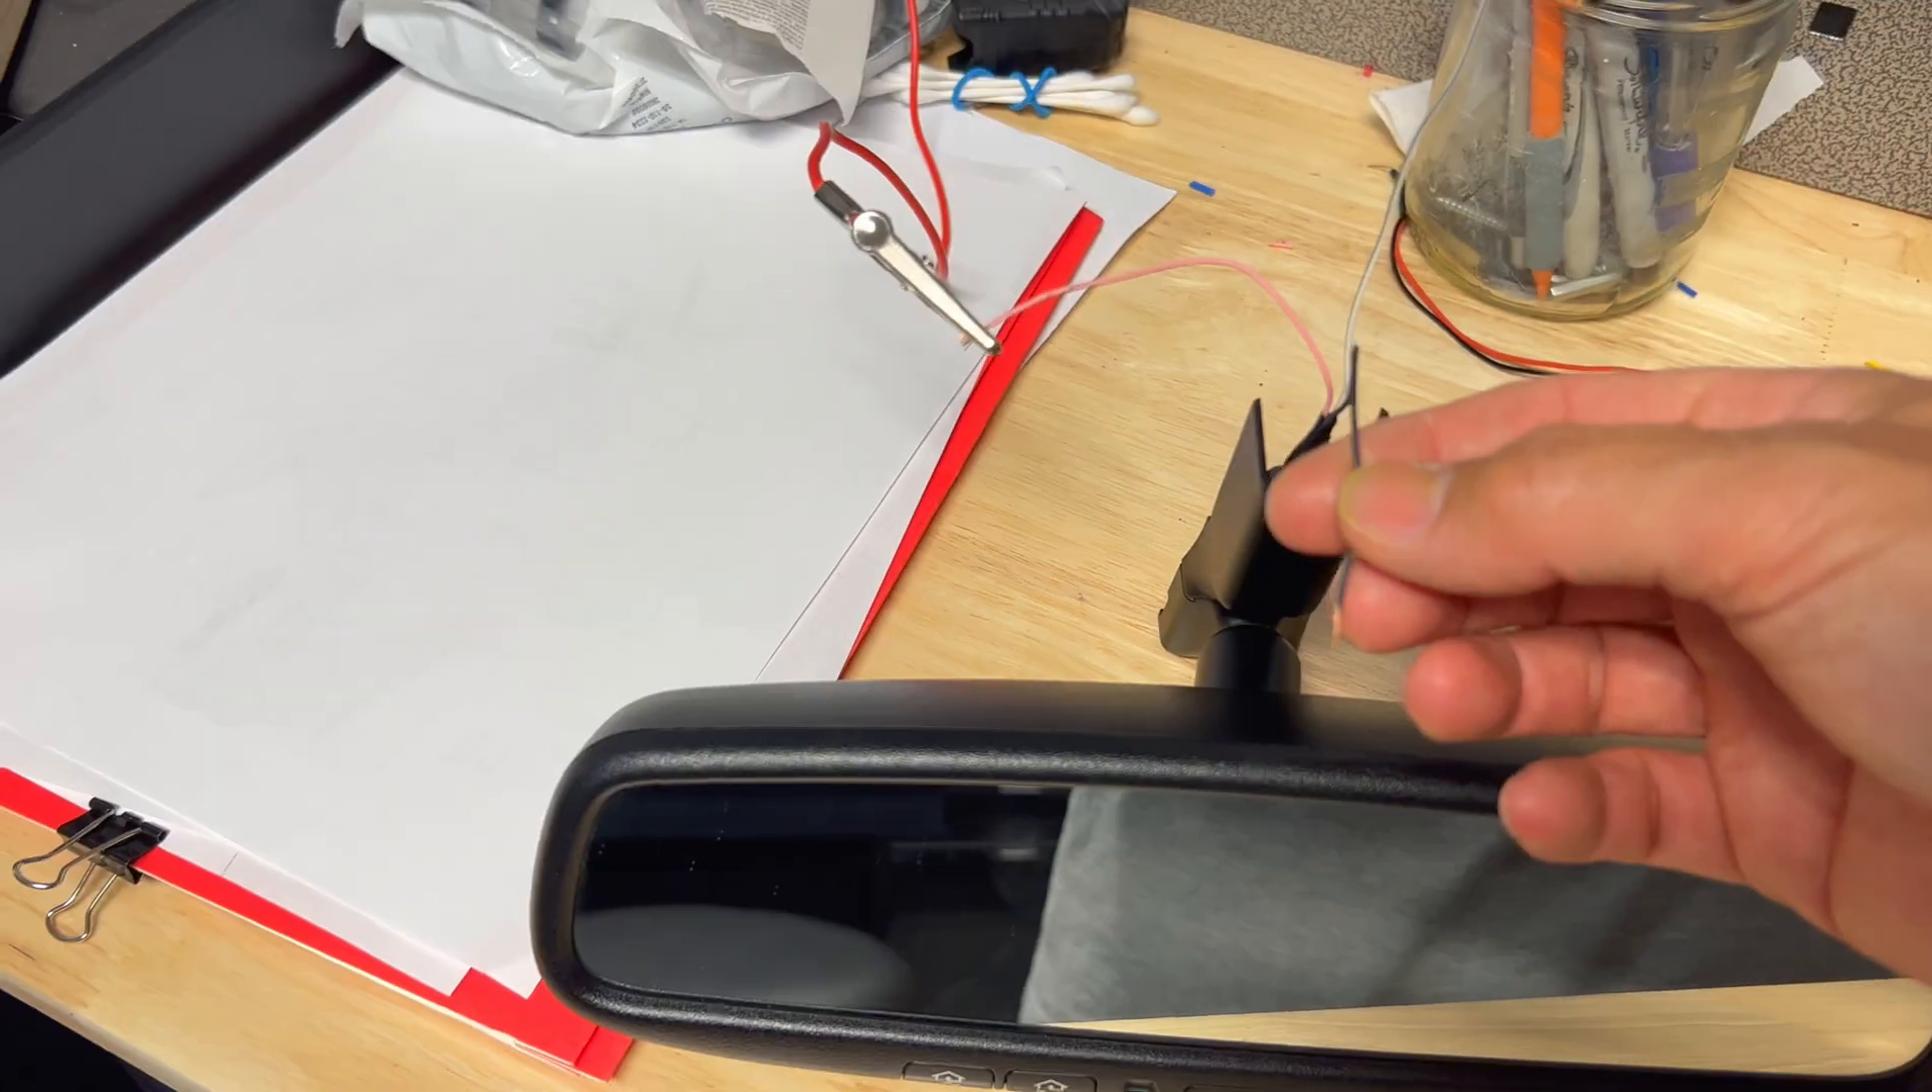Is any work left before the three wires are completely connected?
Yes.